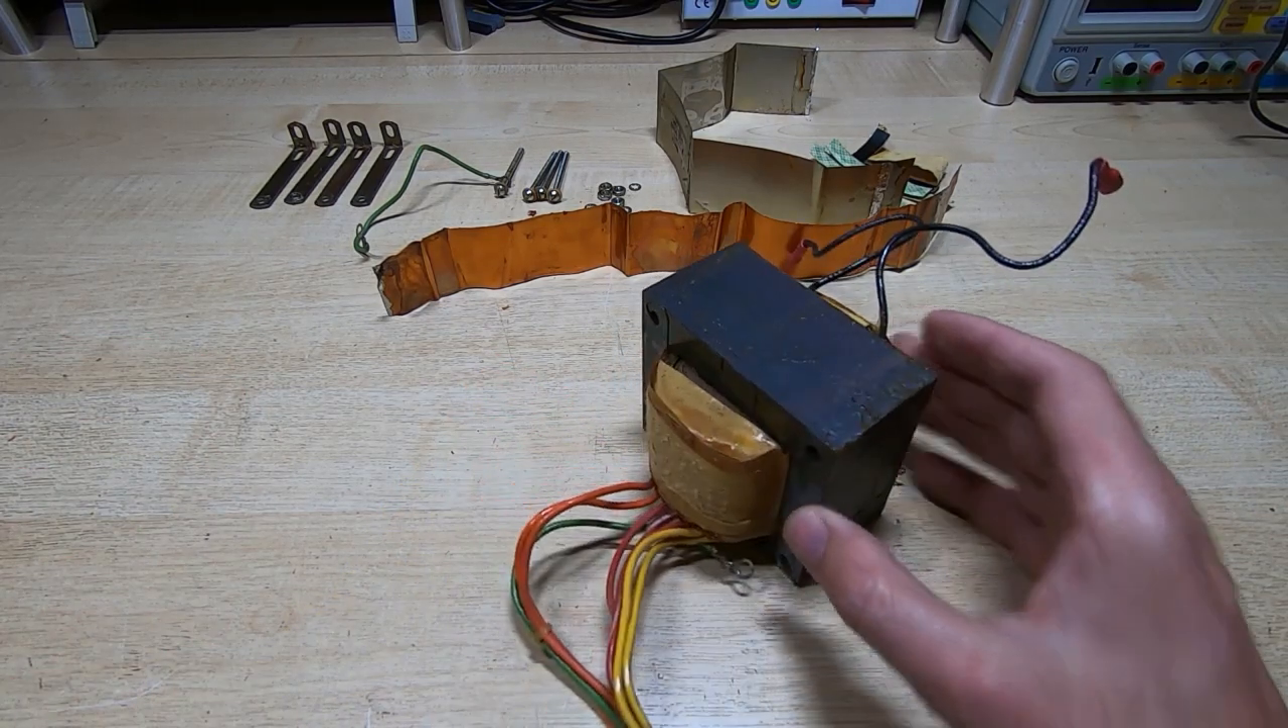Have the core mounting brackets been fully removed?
Yes.